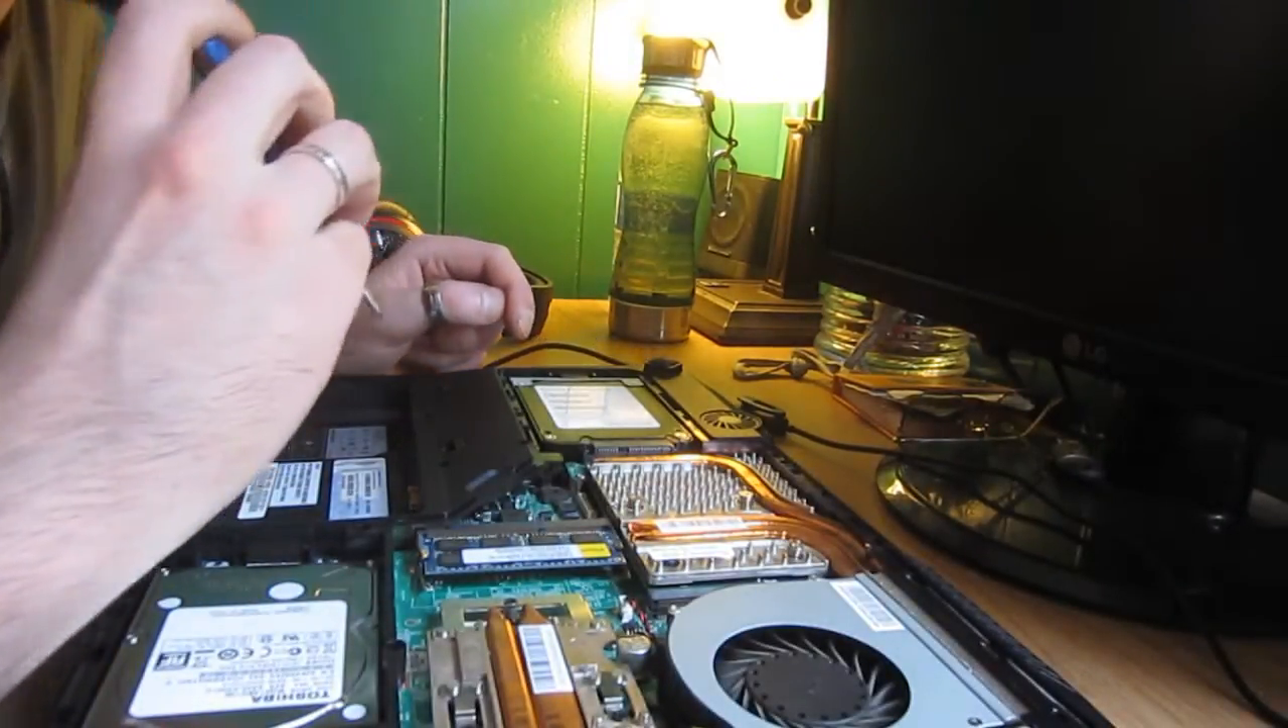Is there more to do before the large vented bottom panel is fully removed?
No.